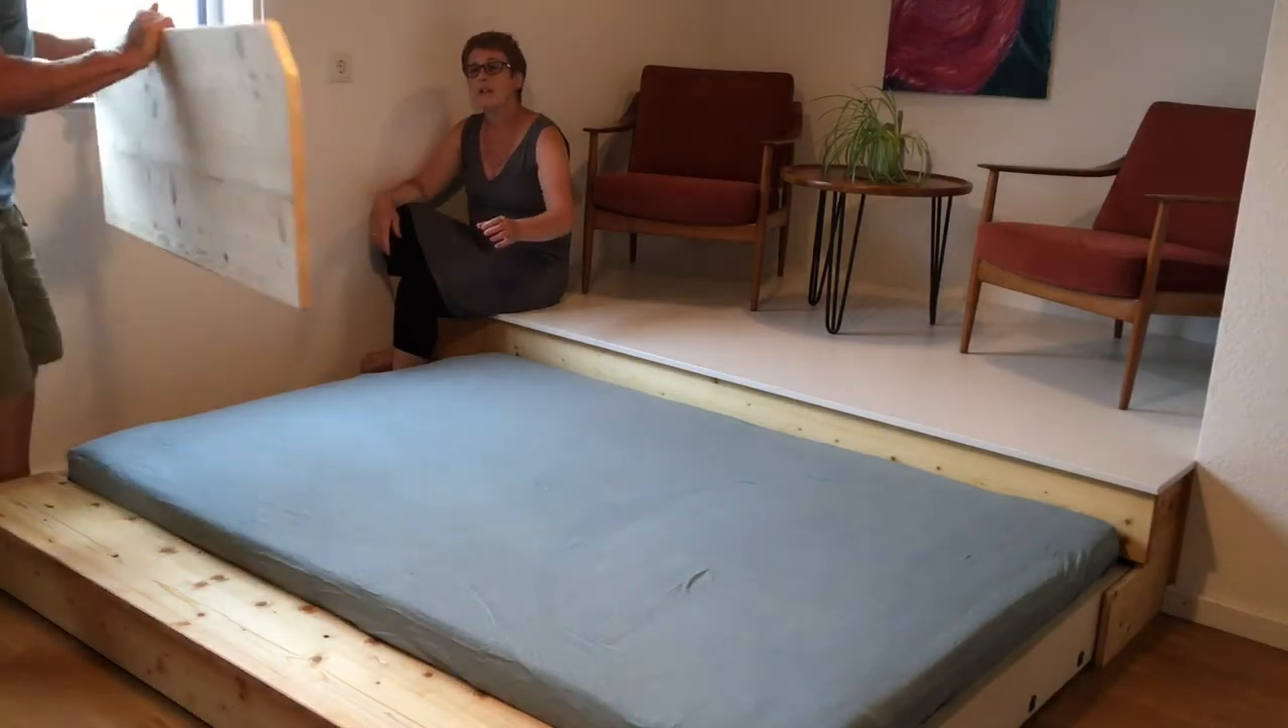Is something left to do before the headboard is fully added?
Yes.